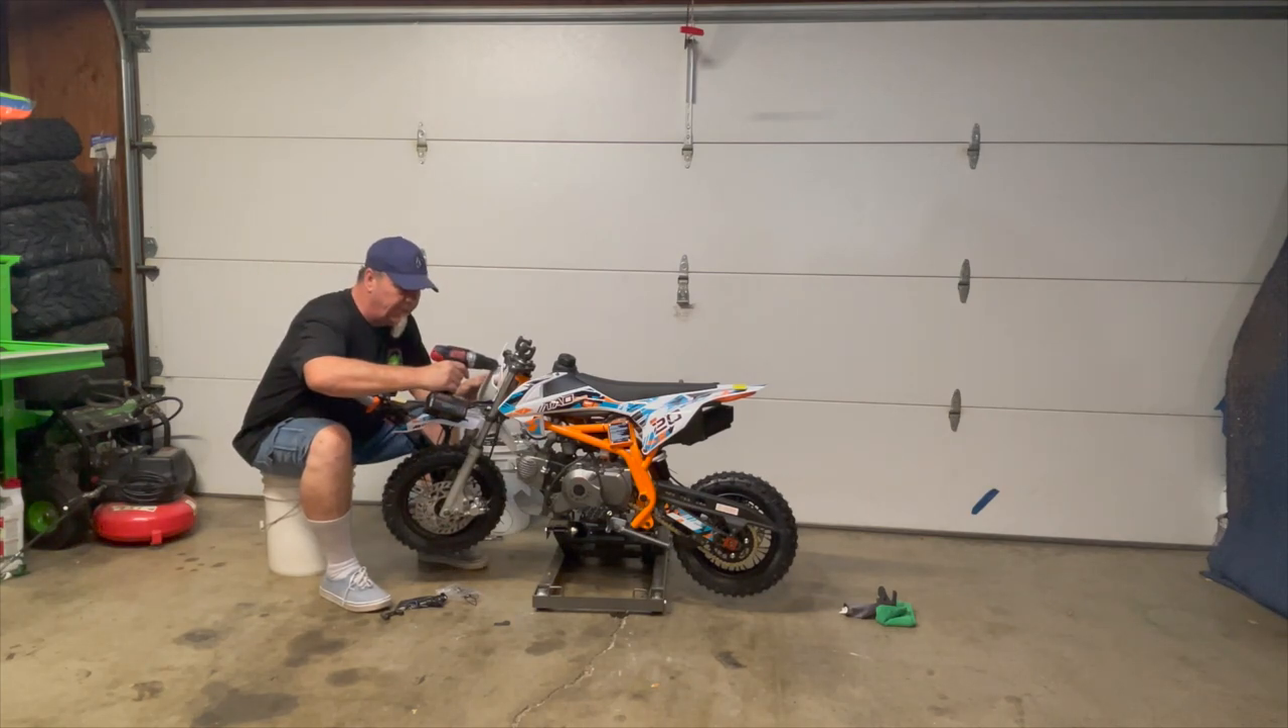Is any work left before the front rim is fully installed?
No.